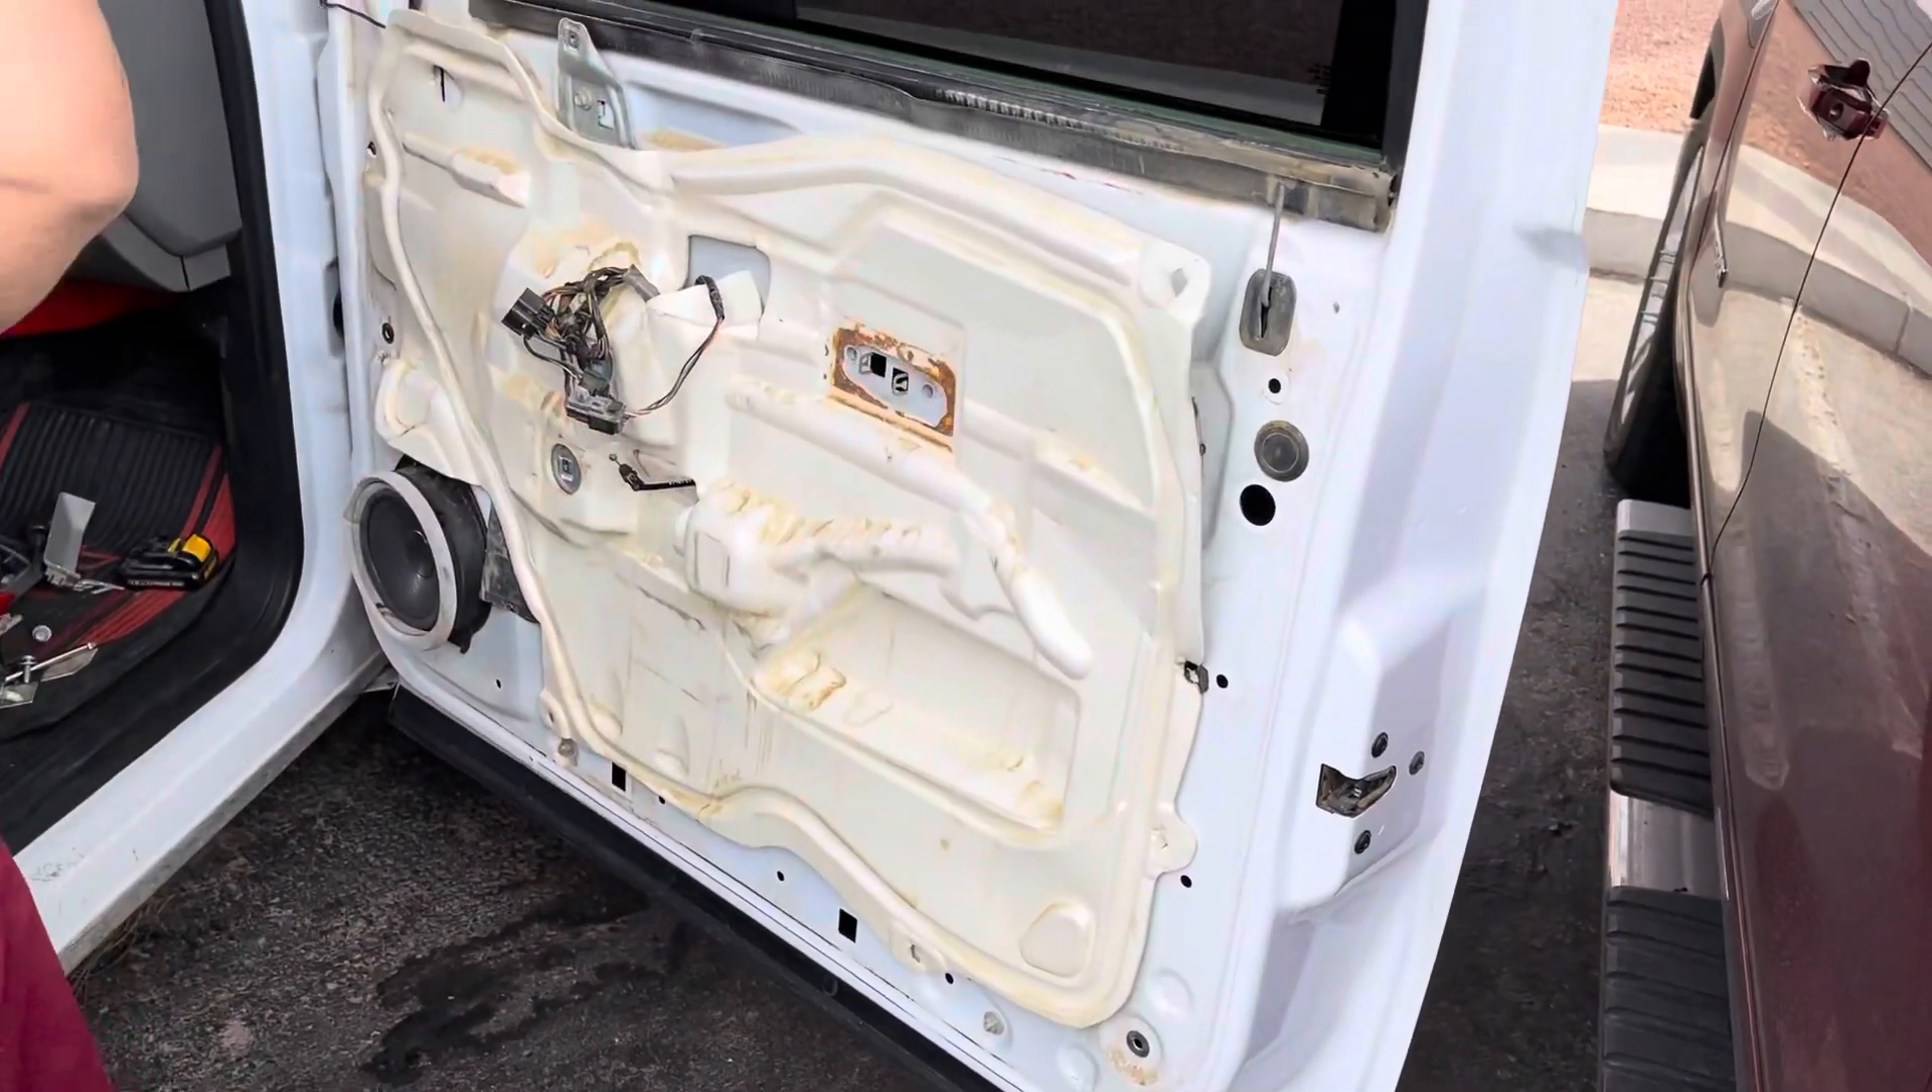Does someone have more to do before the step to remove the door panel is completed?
No.